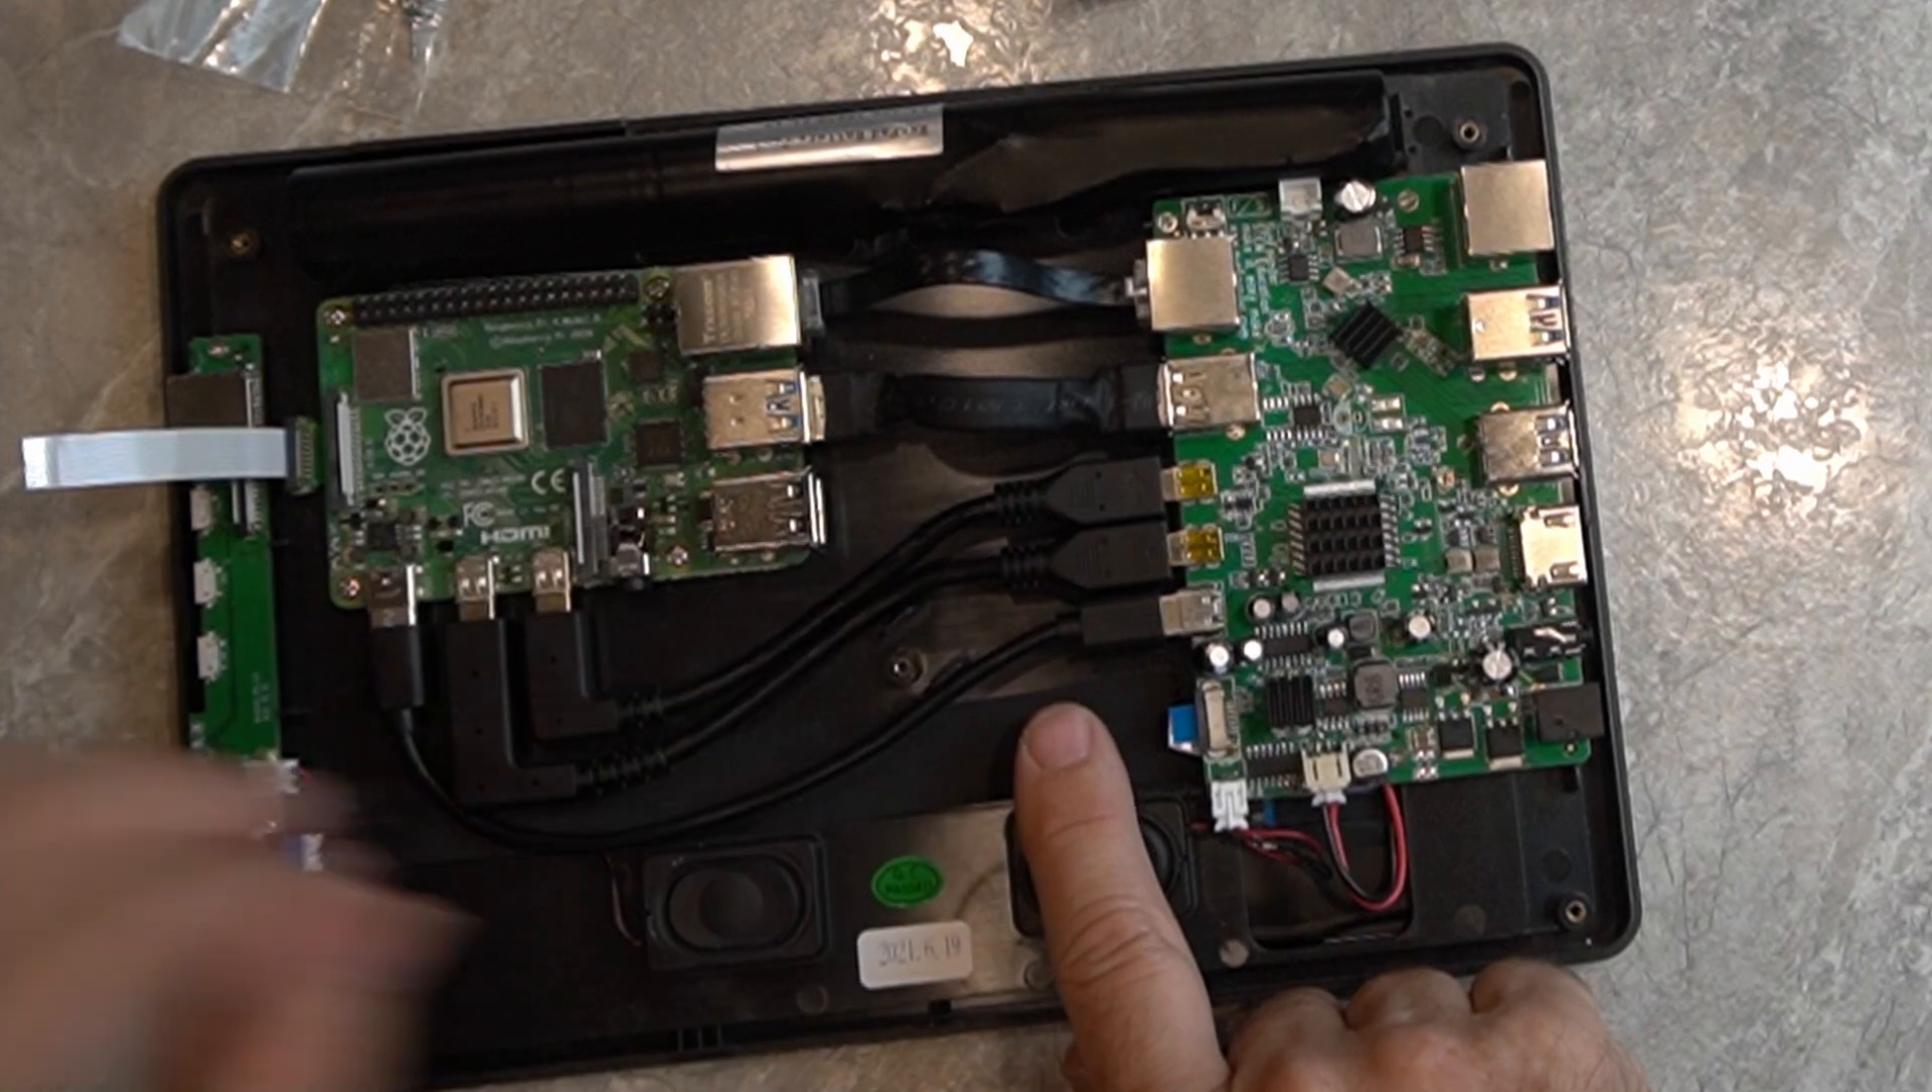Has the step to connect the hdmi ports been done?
Yes.